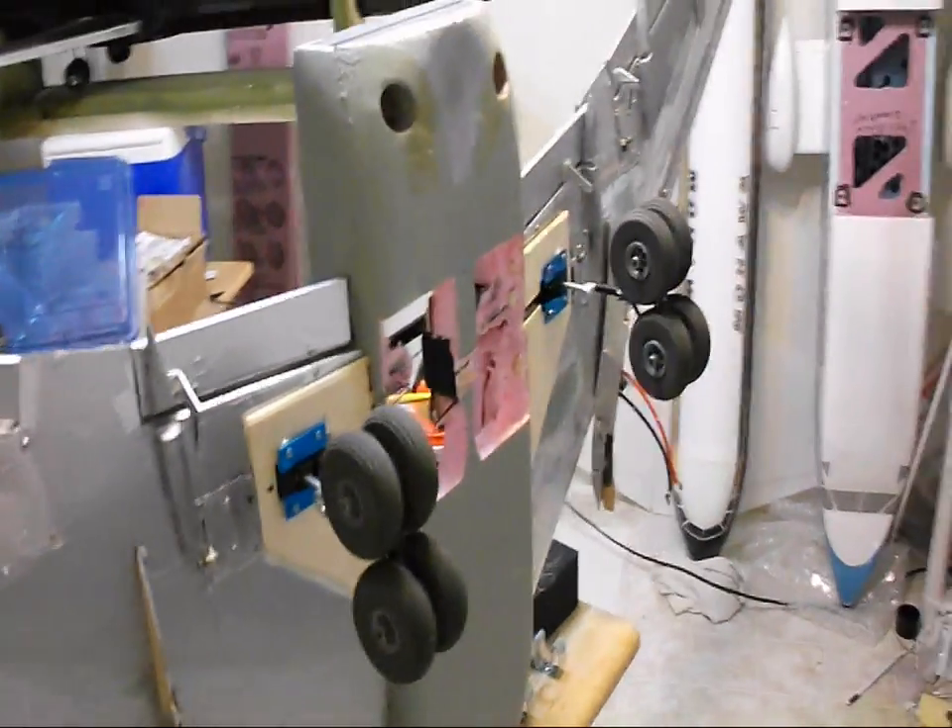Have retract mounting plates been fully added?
Yes.